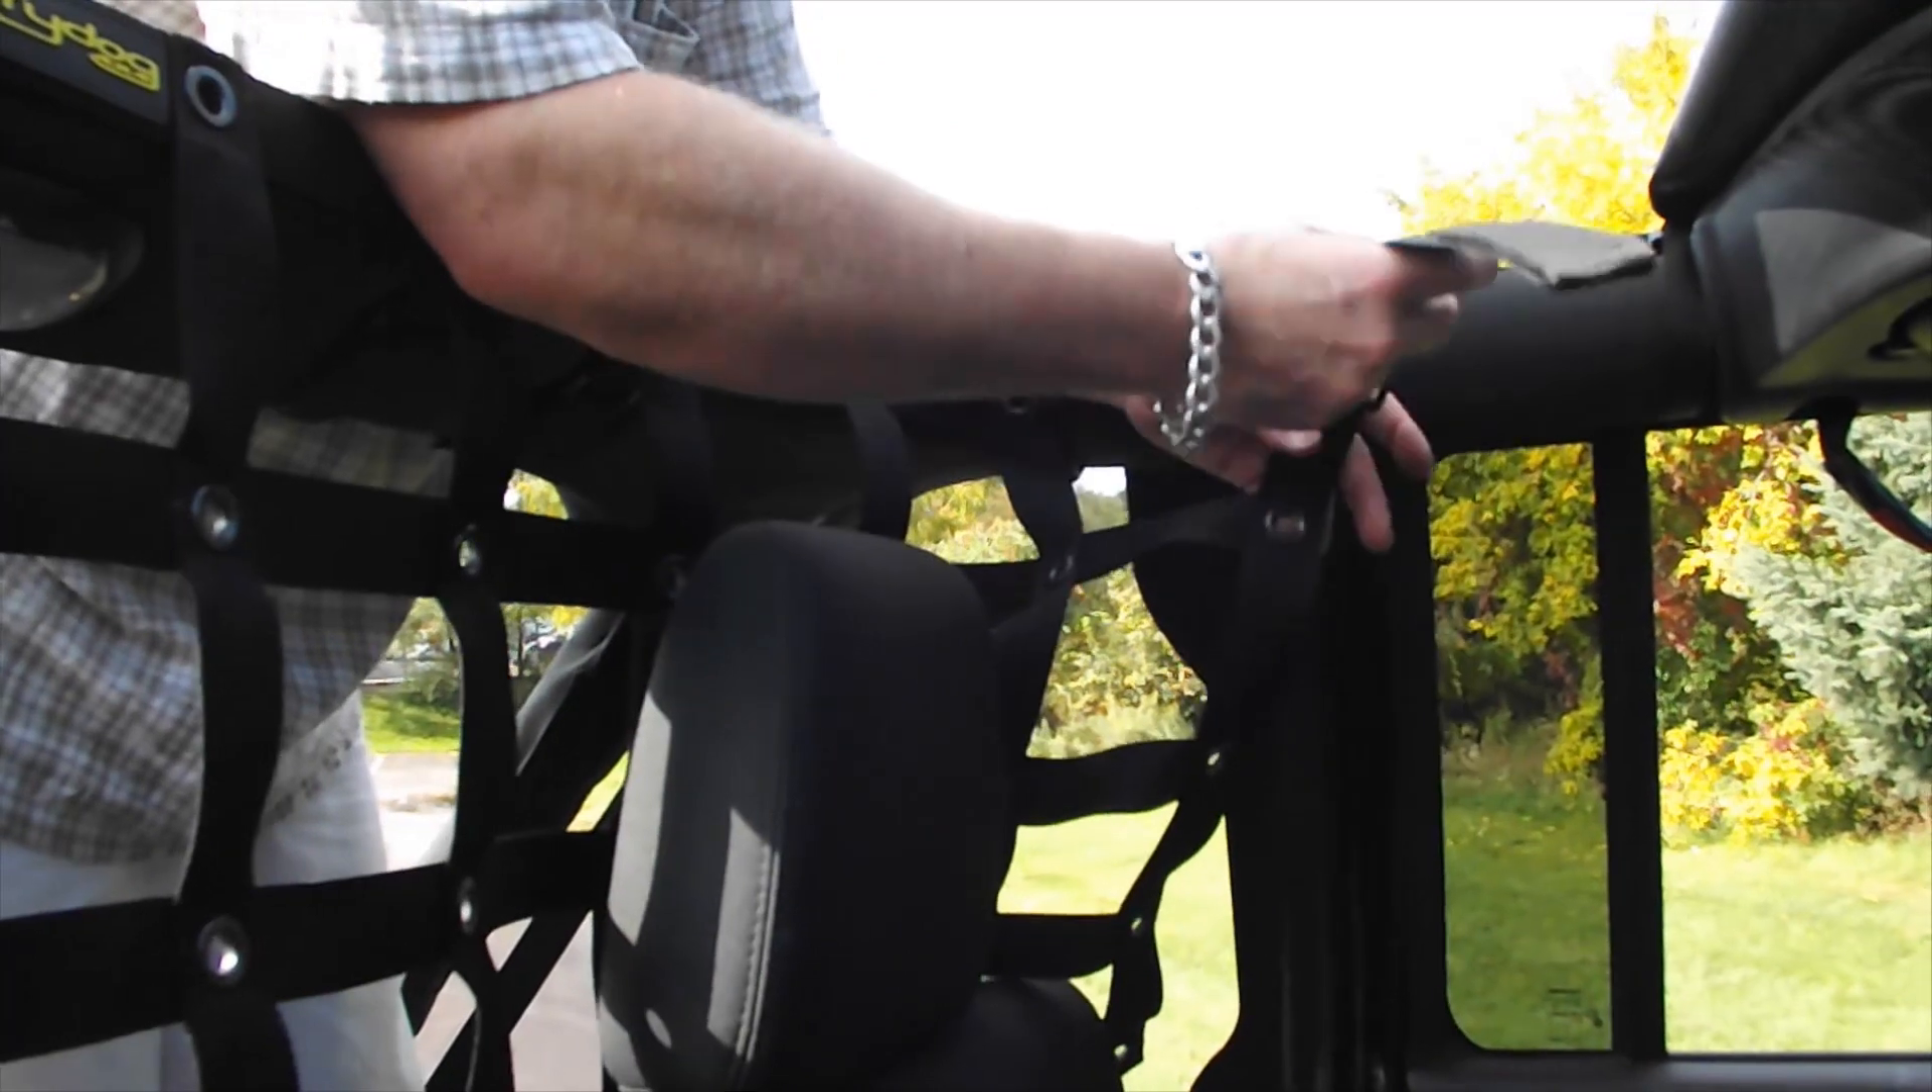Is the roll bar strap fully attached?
No.